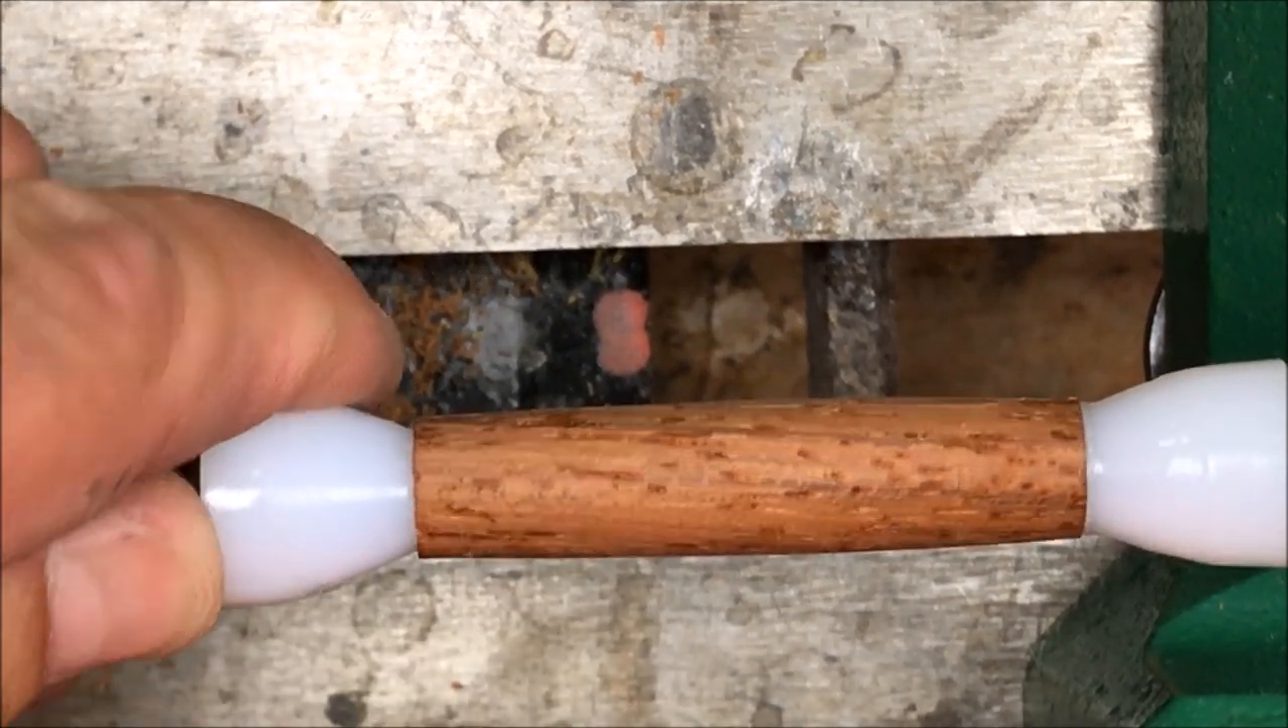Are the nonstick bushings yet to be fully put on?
No.